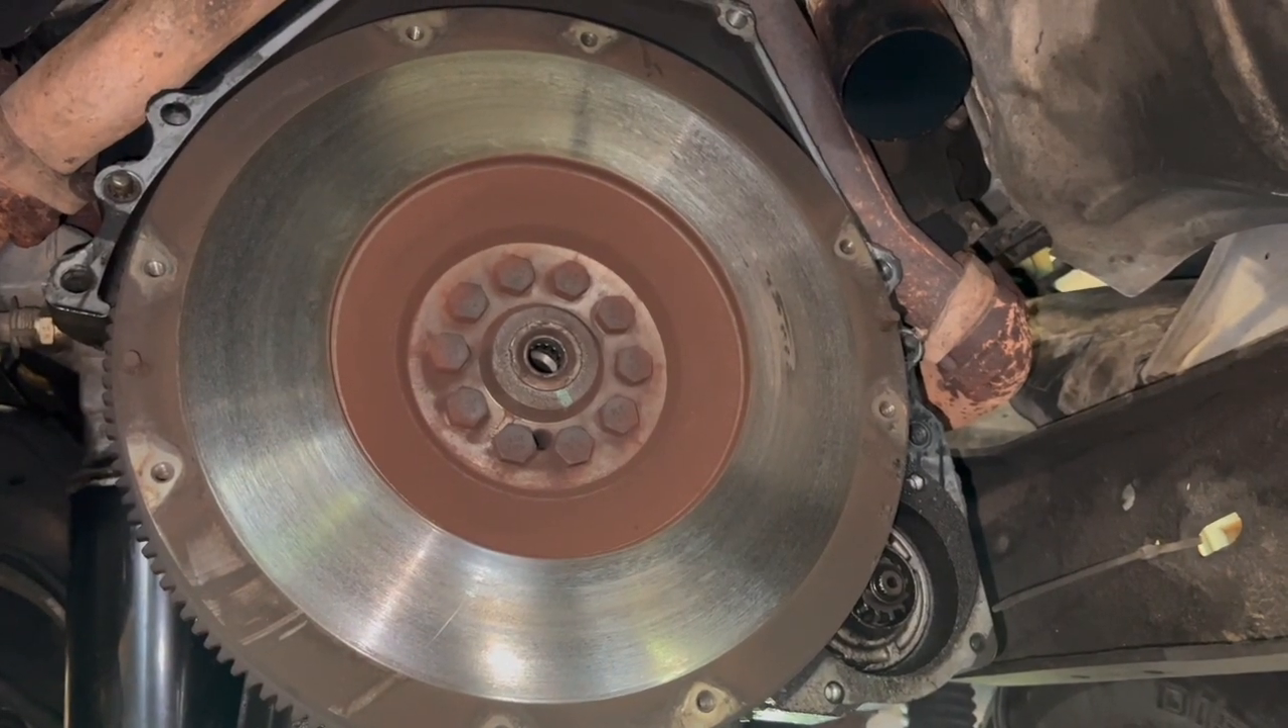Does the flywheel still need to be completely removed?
Yes.